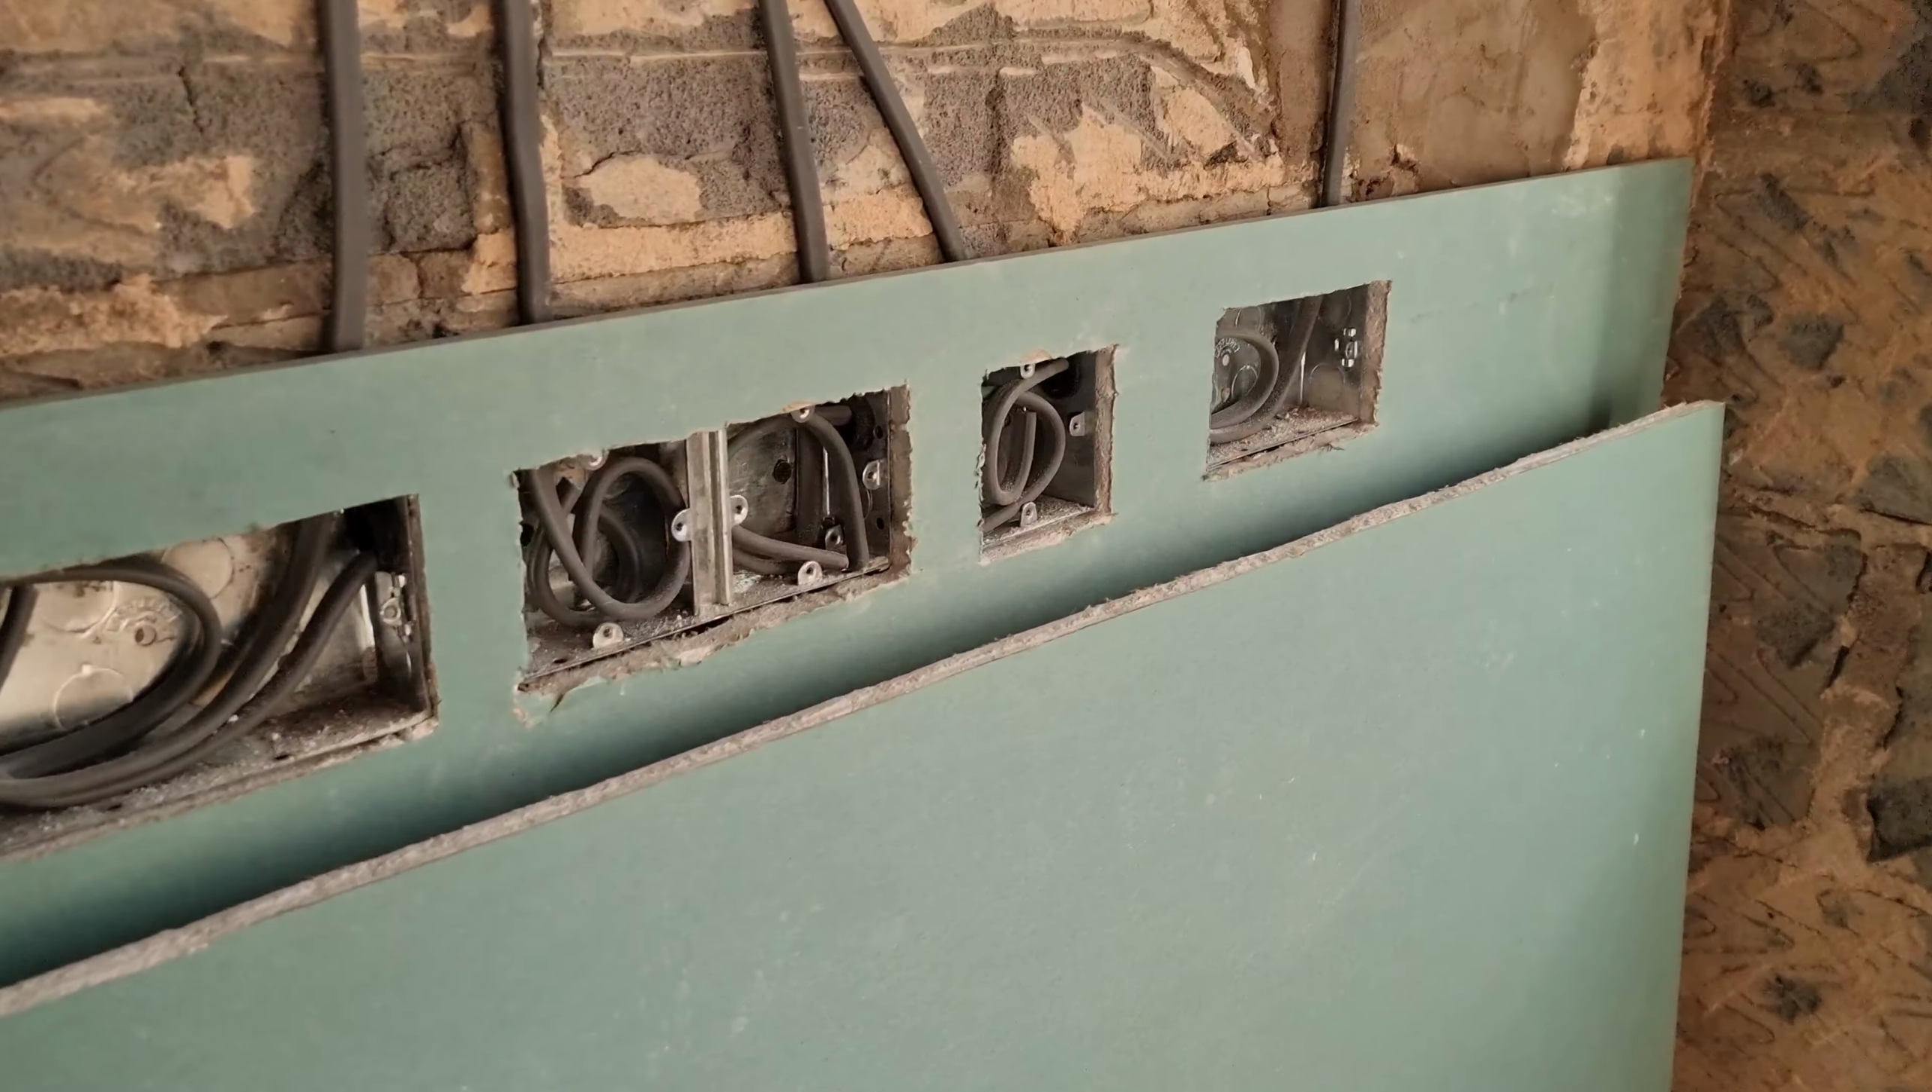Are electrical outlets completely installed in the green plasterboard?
No.